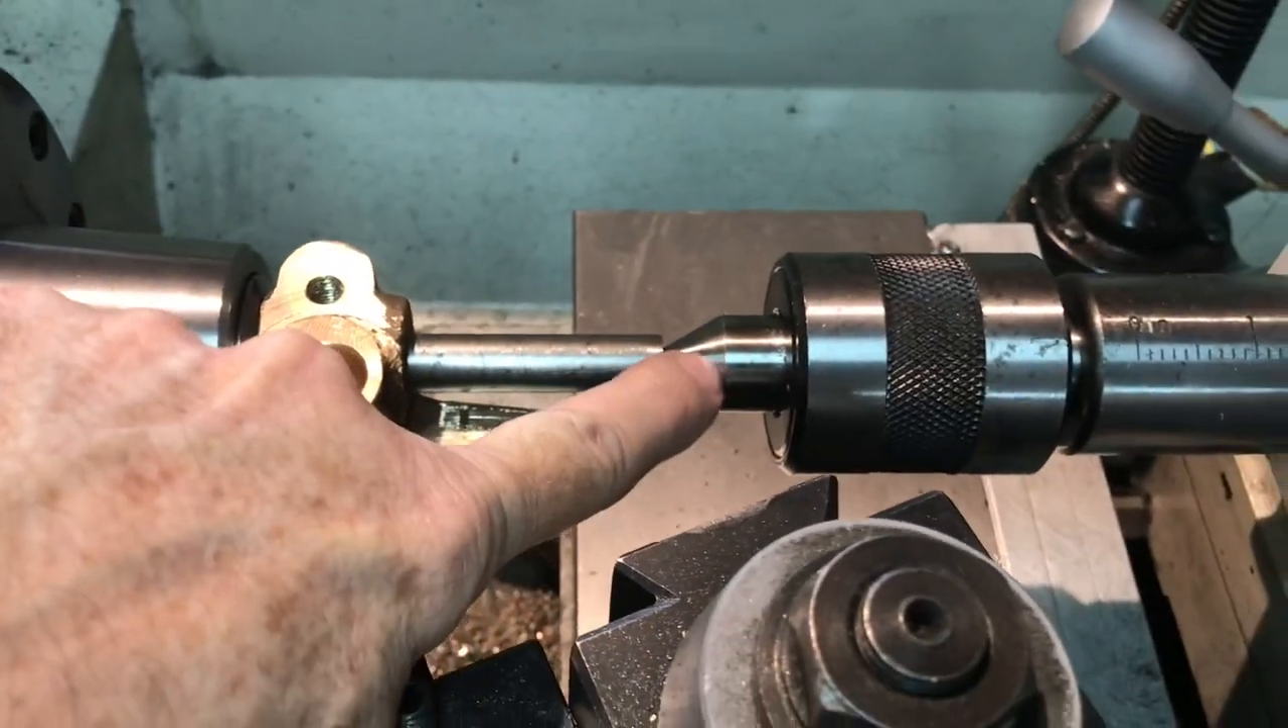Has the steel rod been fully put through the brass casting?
Yes.